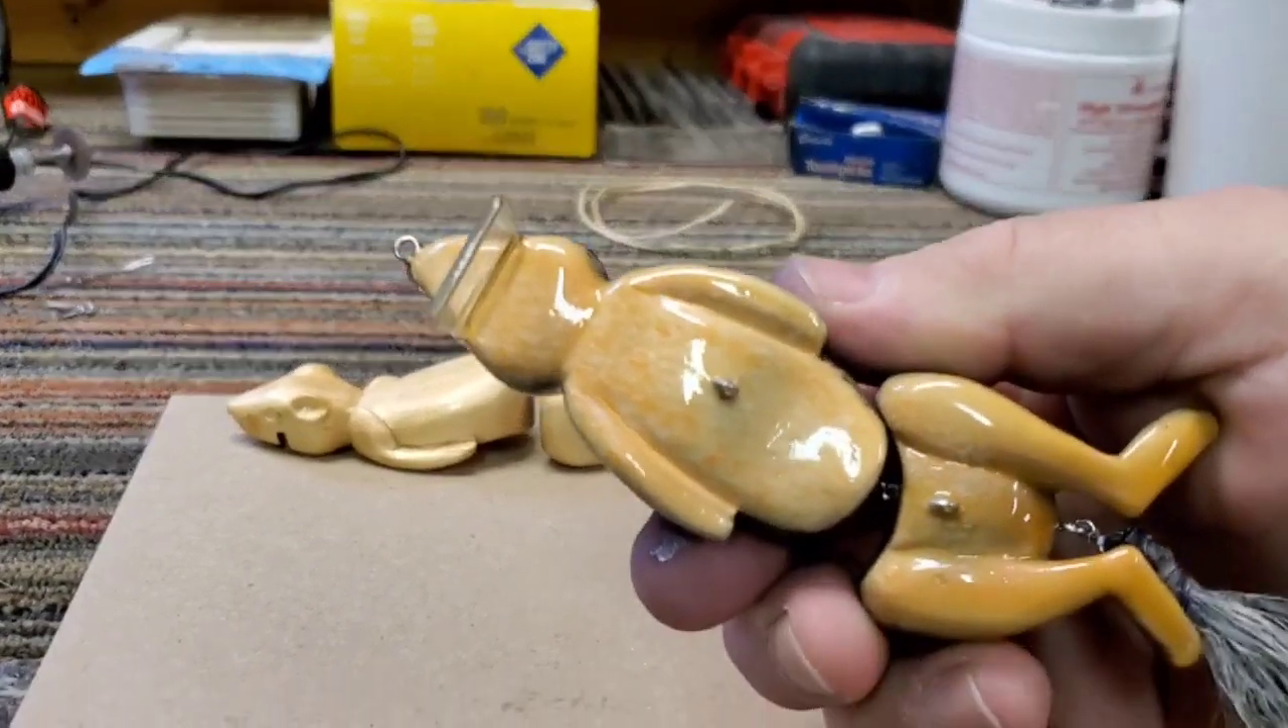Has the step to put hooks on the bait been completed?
No.